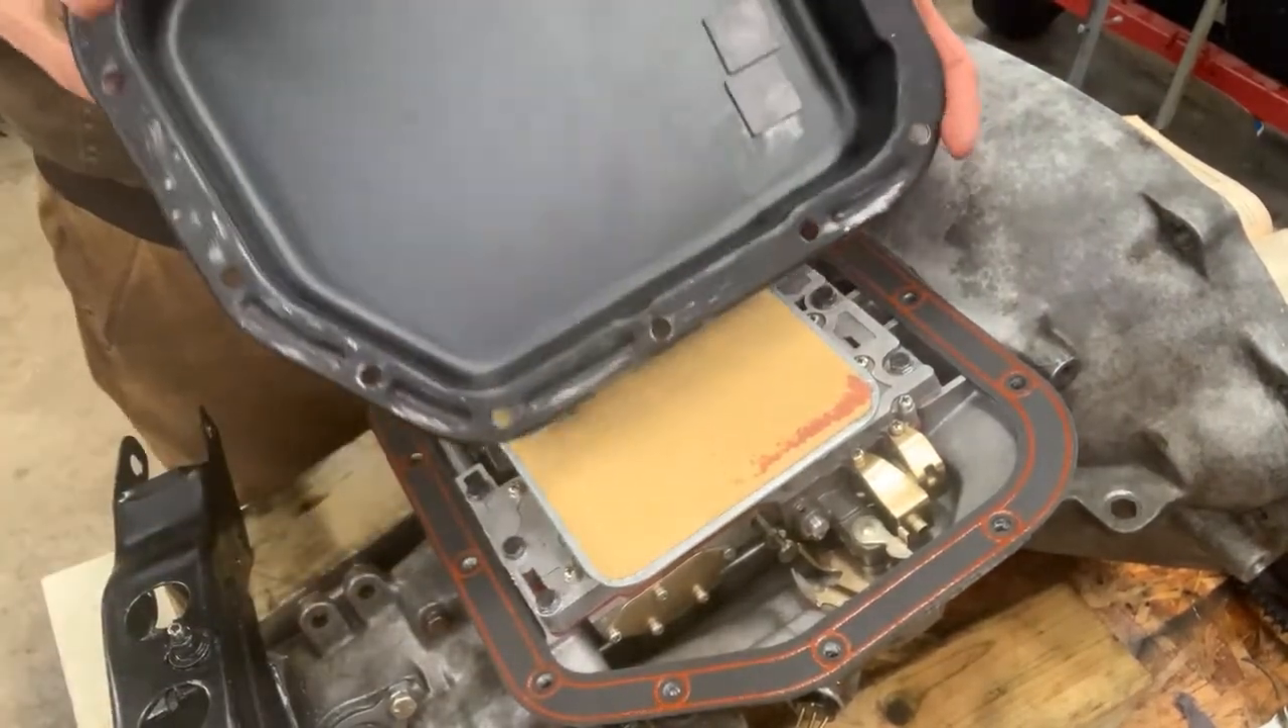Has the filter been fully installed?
Yes.